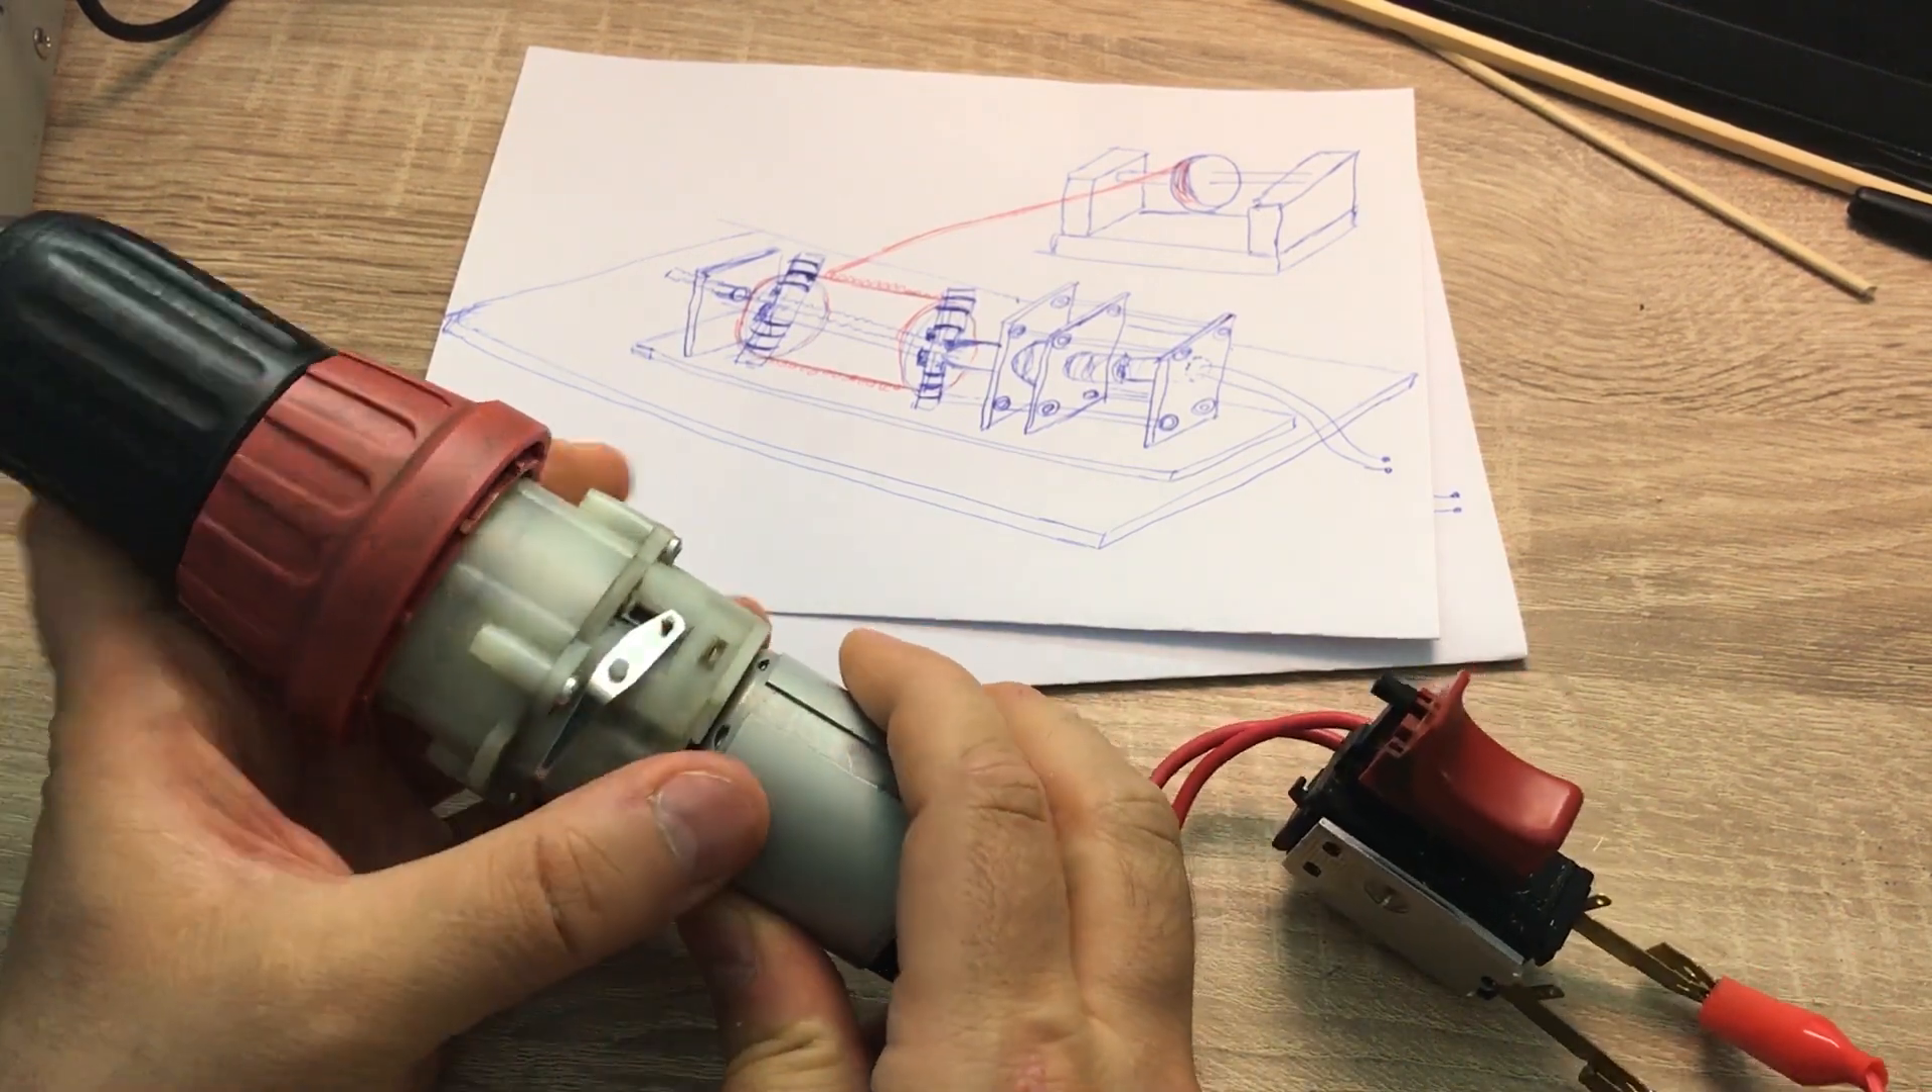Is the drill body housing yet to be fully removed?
No.